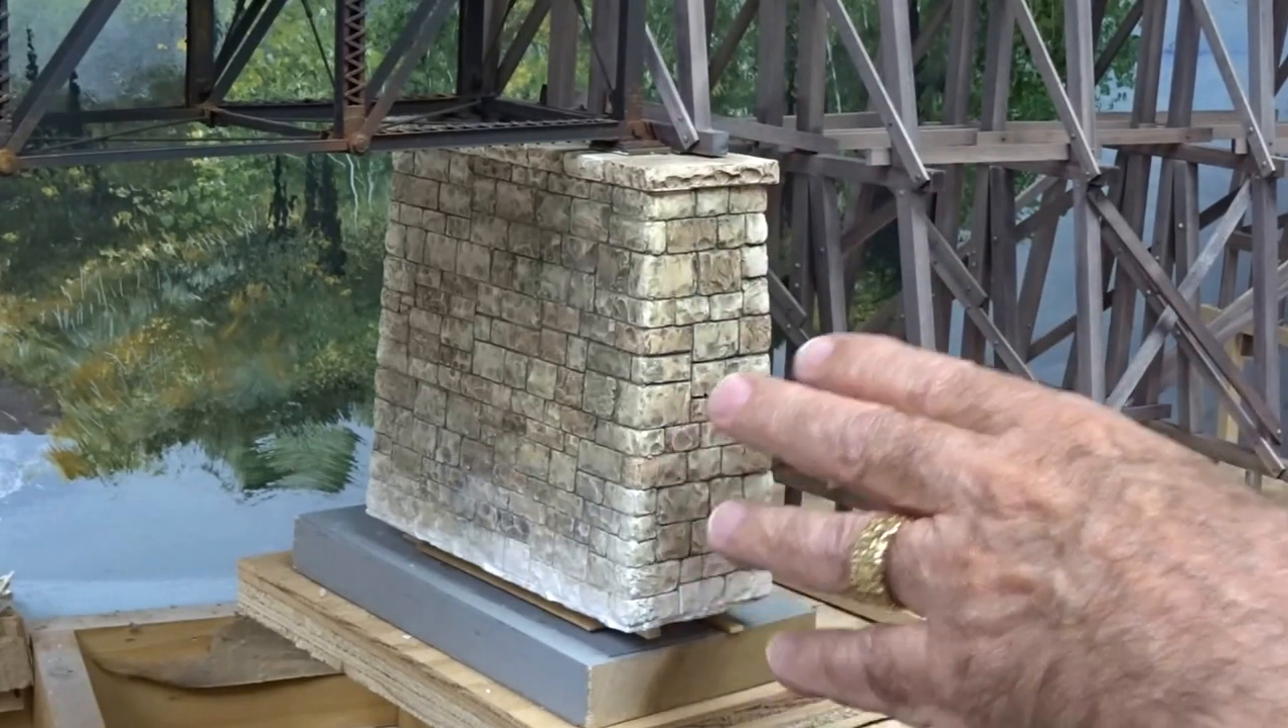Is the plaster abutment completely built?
Yes.